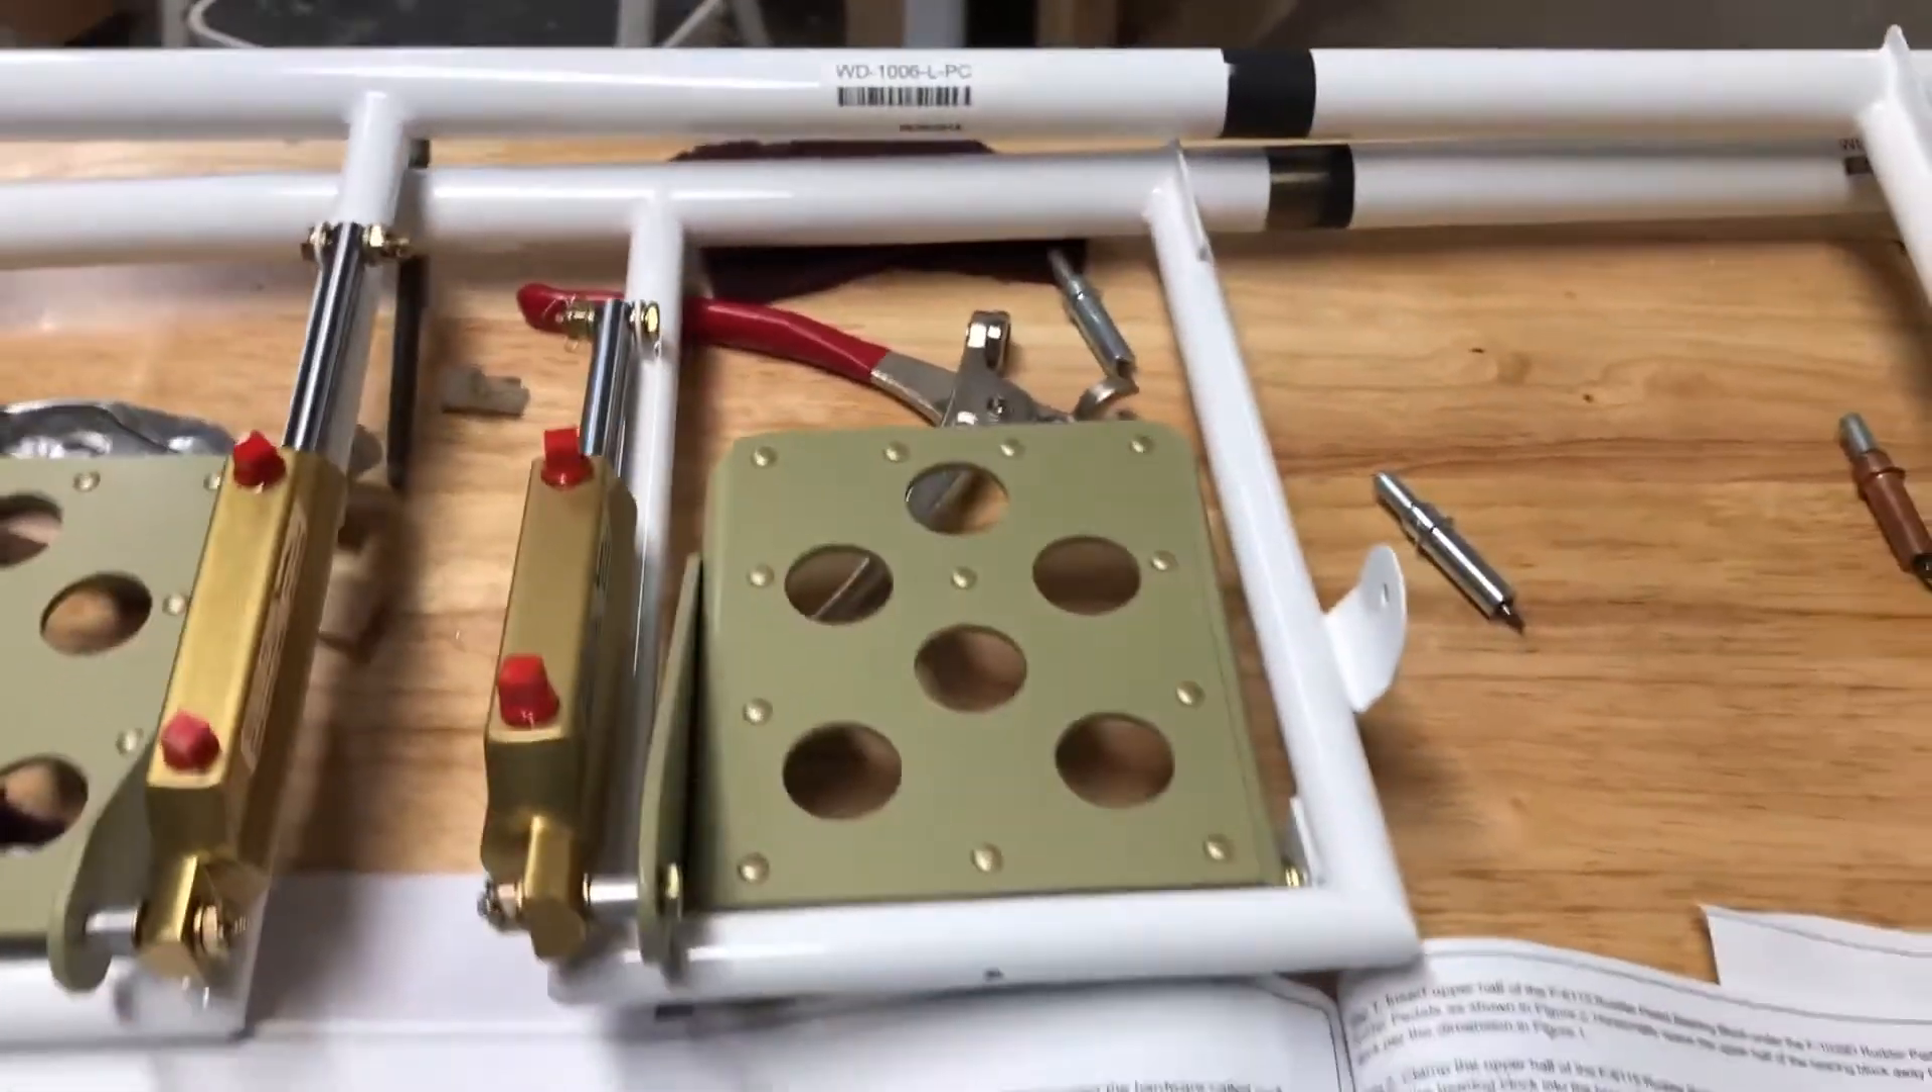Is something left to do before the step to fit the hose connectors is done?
Yes.